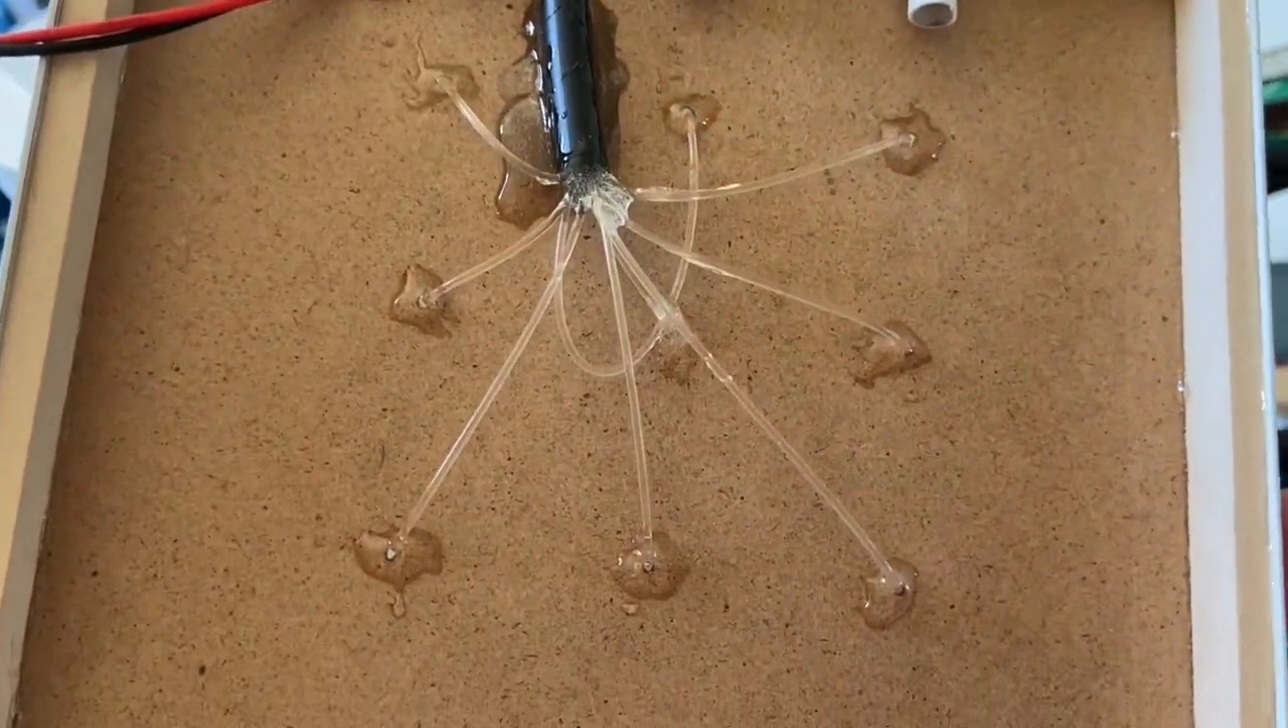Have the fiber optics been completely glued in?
Yes.